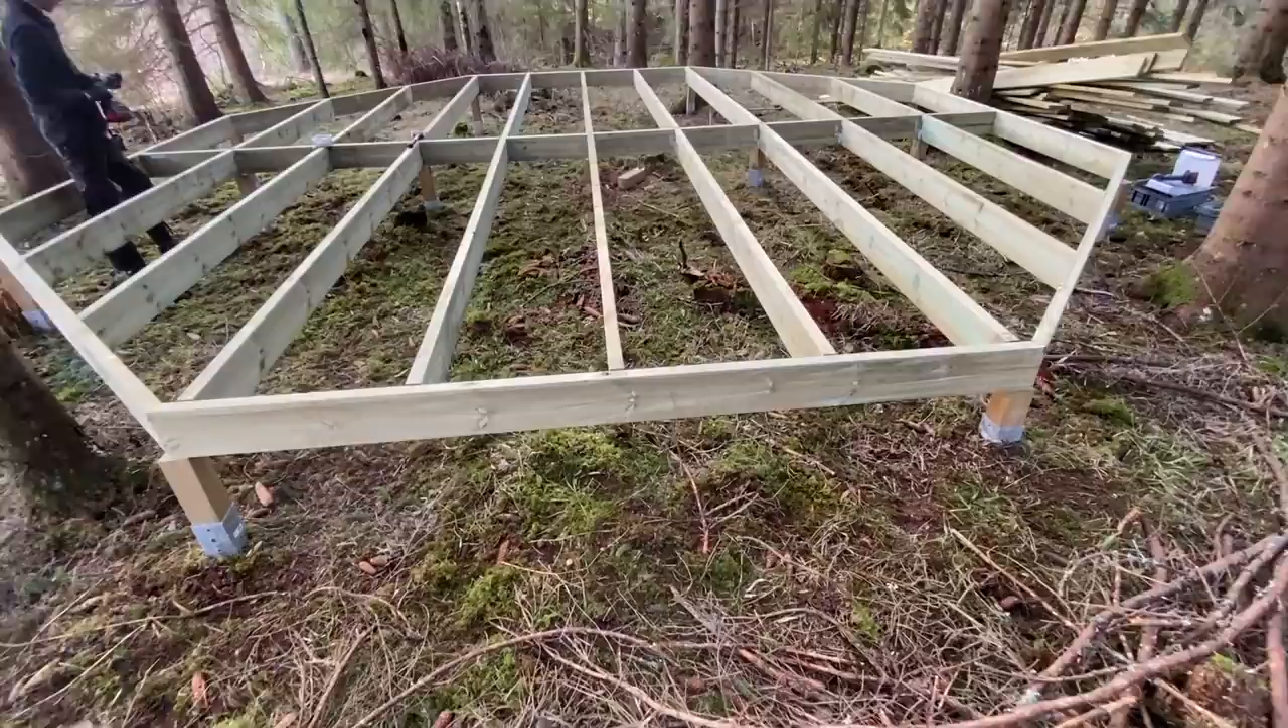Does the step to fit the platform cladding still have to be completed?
Yes.